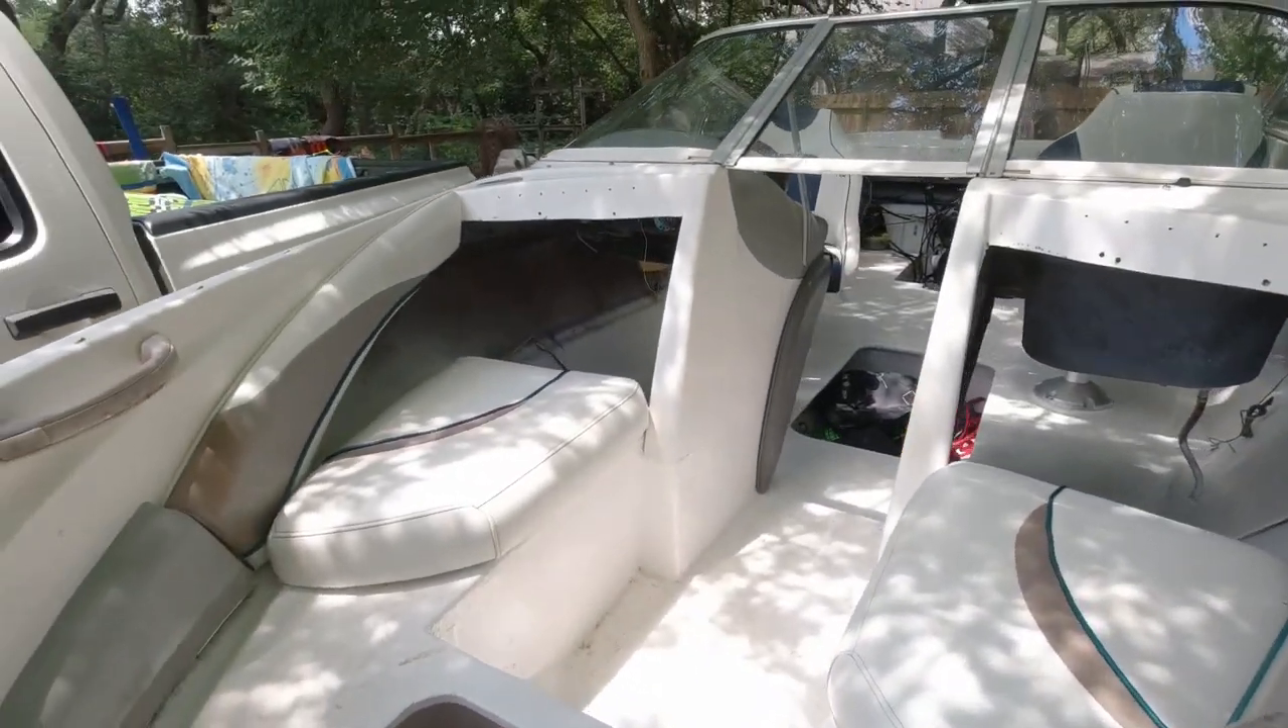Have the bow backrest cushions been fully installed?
No.